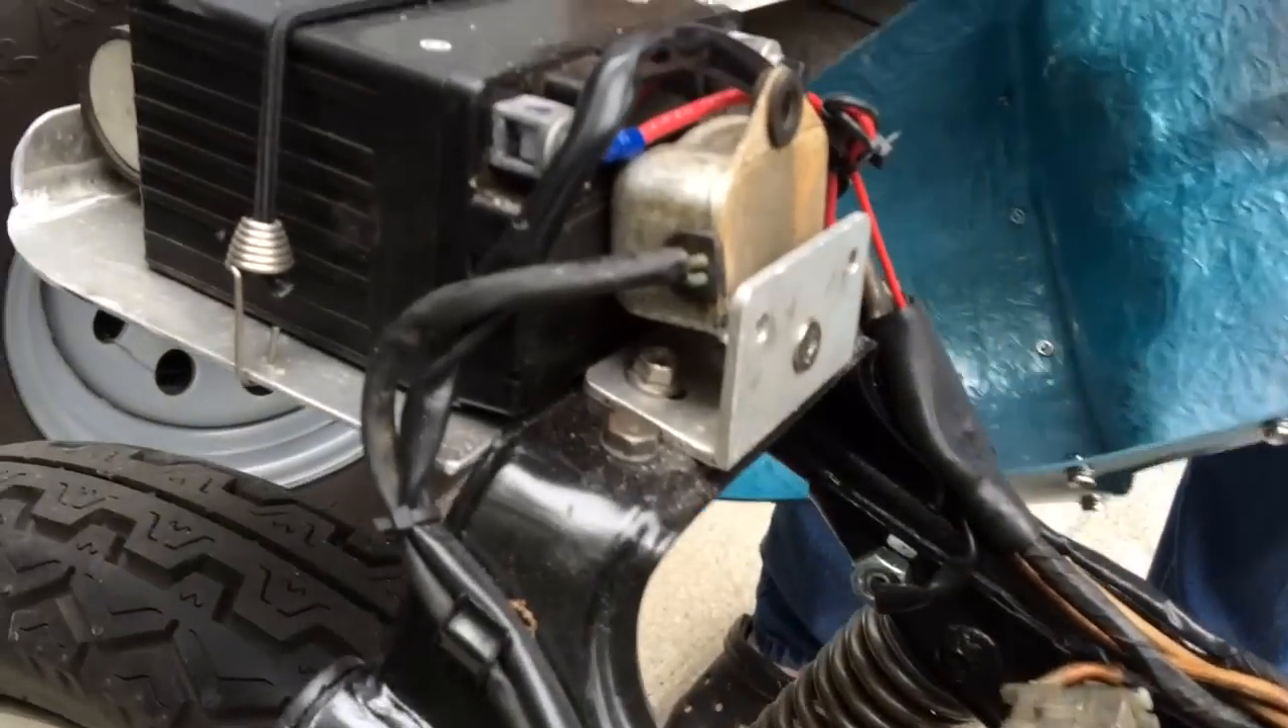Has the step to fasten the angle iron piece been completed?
Yes.